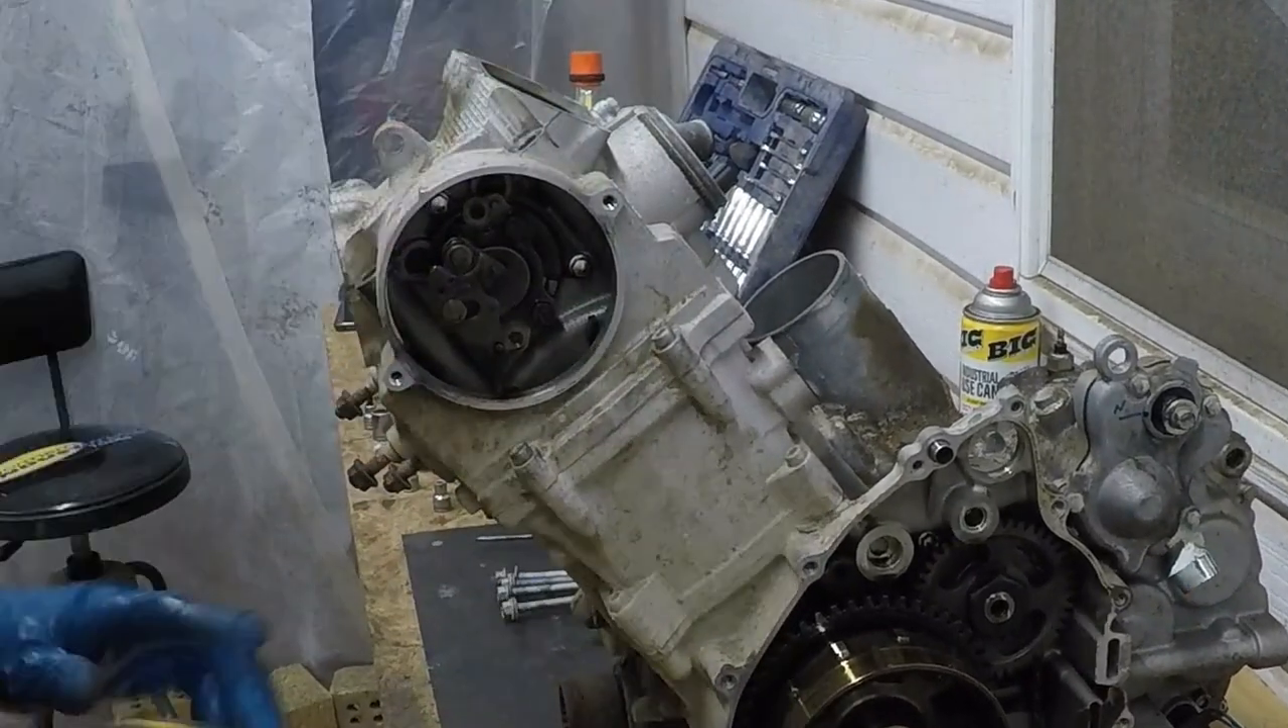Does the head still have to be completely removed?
Yes.